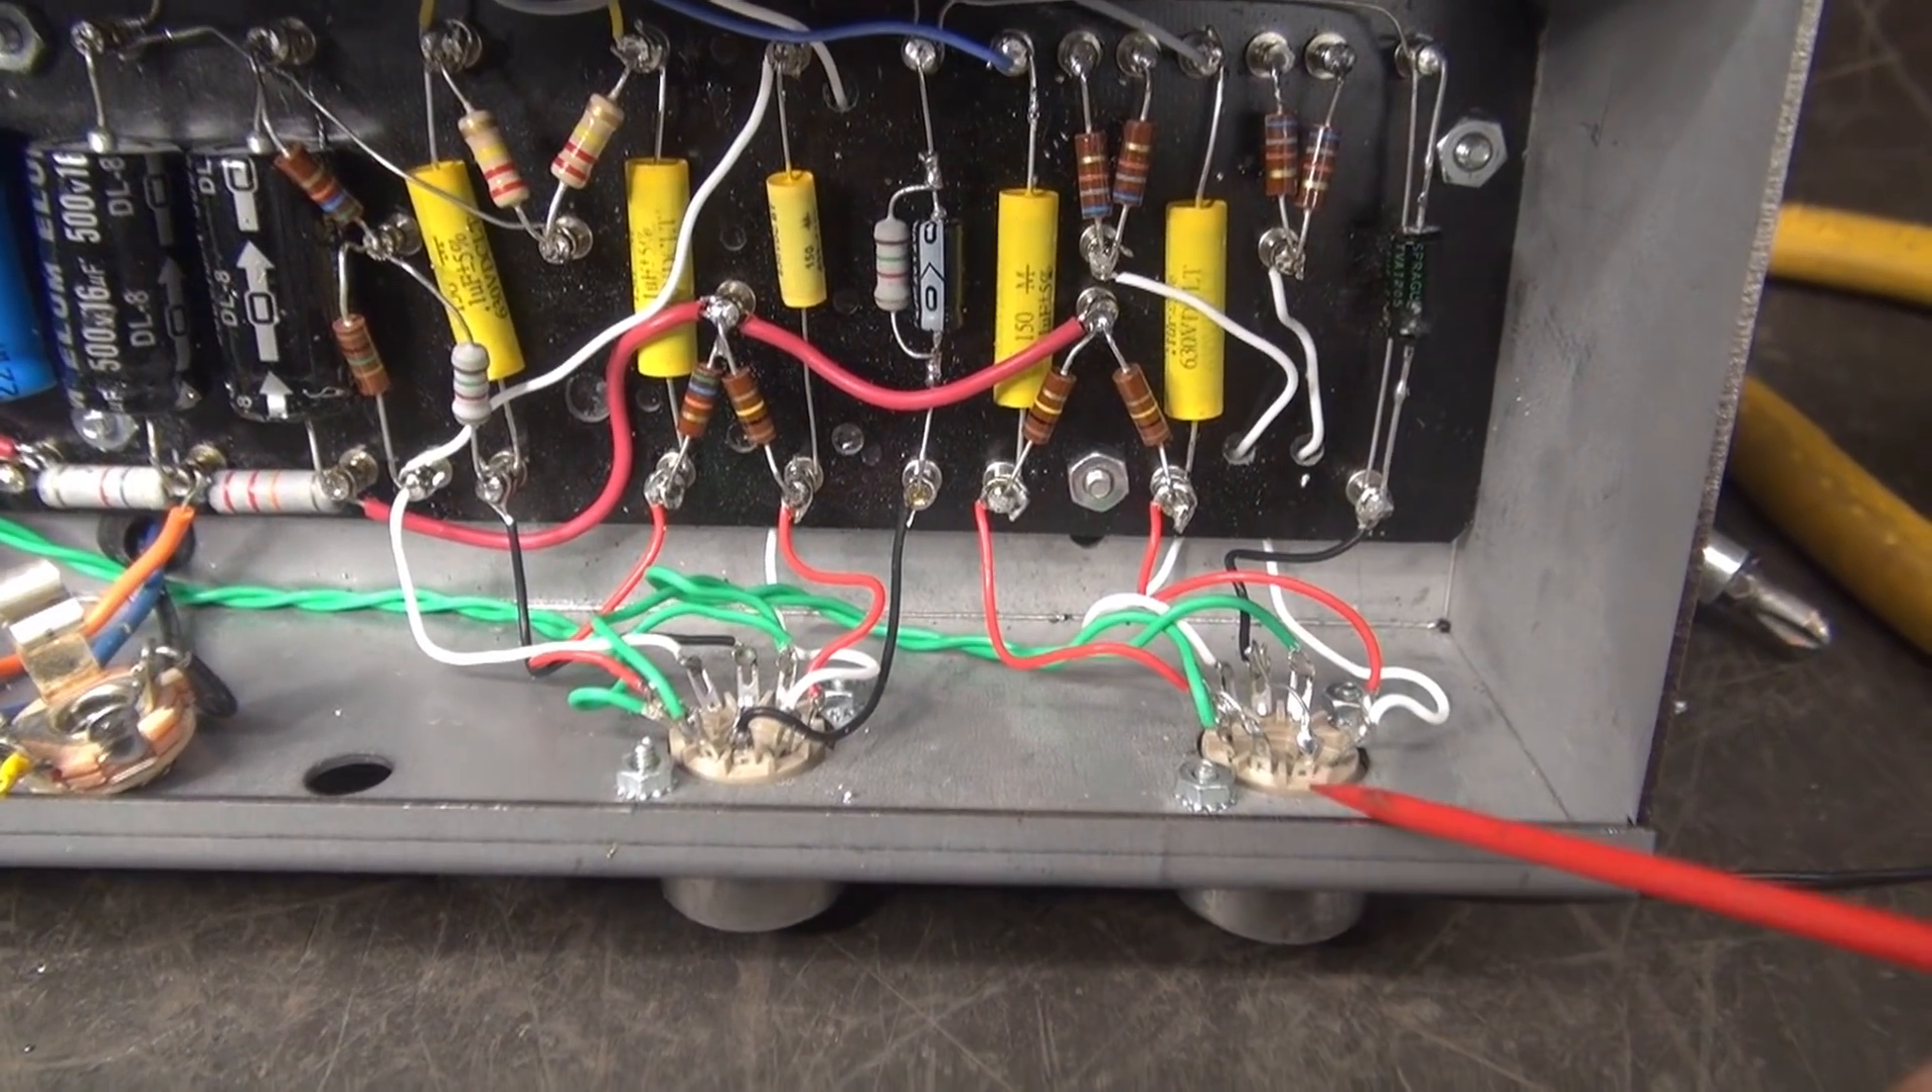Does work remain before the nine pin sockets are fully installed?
No.